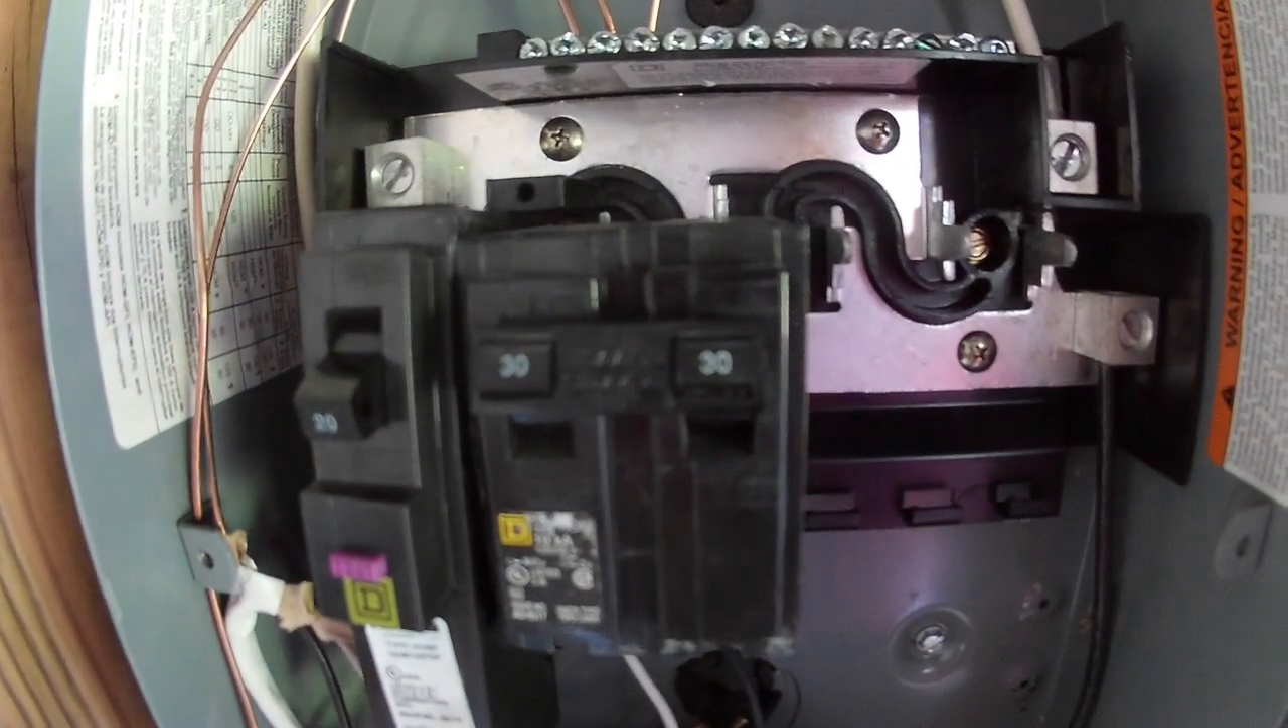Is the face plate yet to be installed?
Yes.